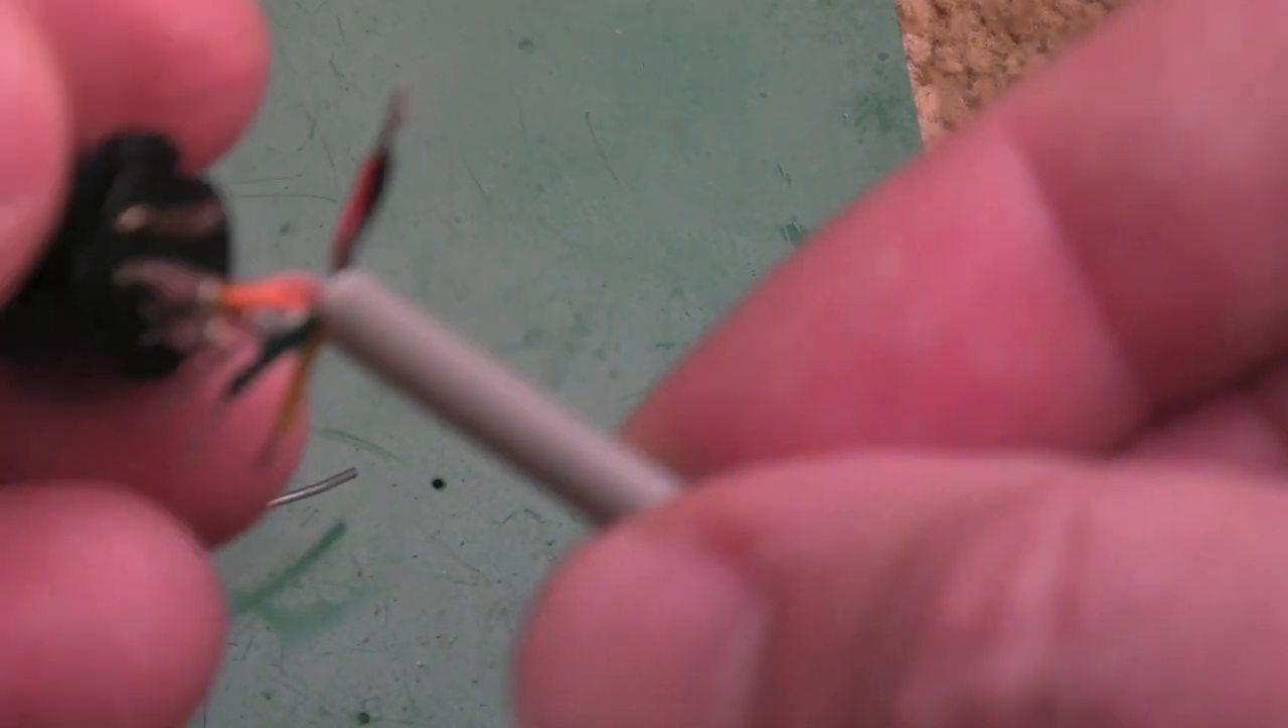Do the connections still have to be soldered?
Yes.